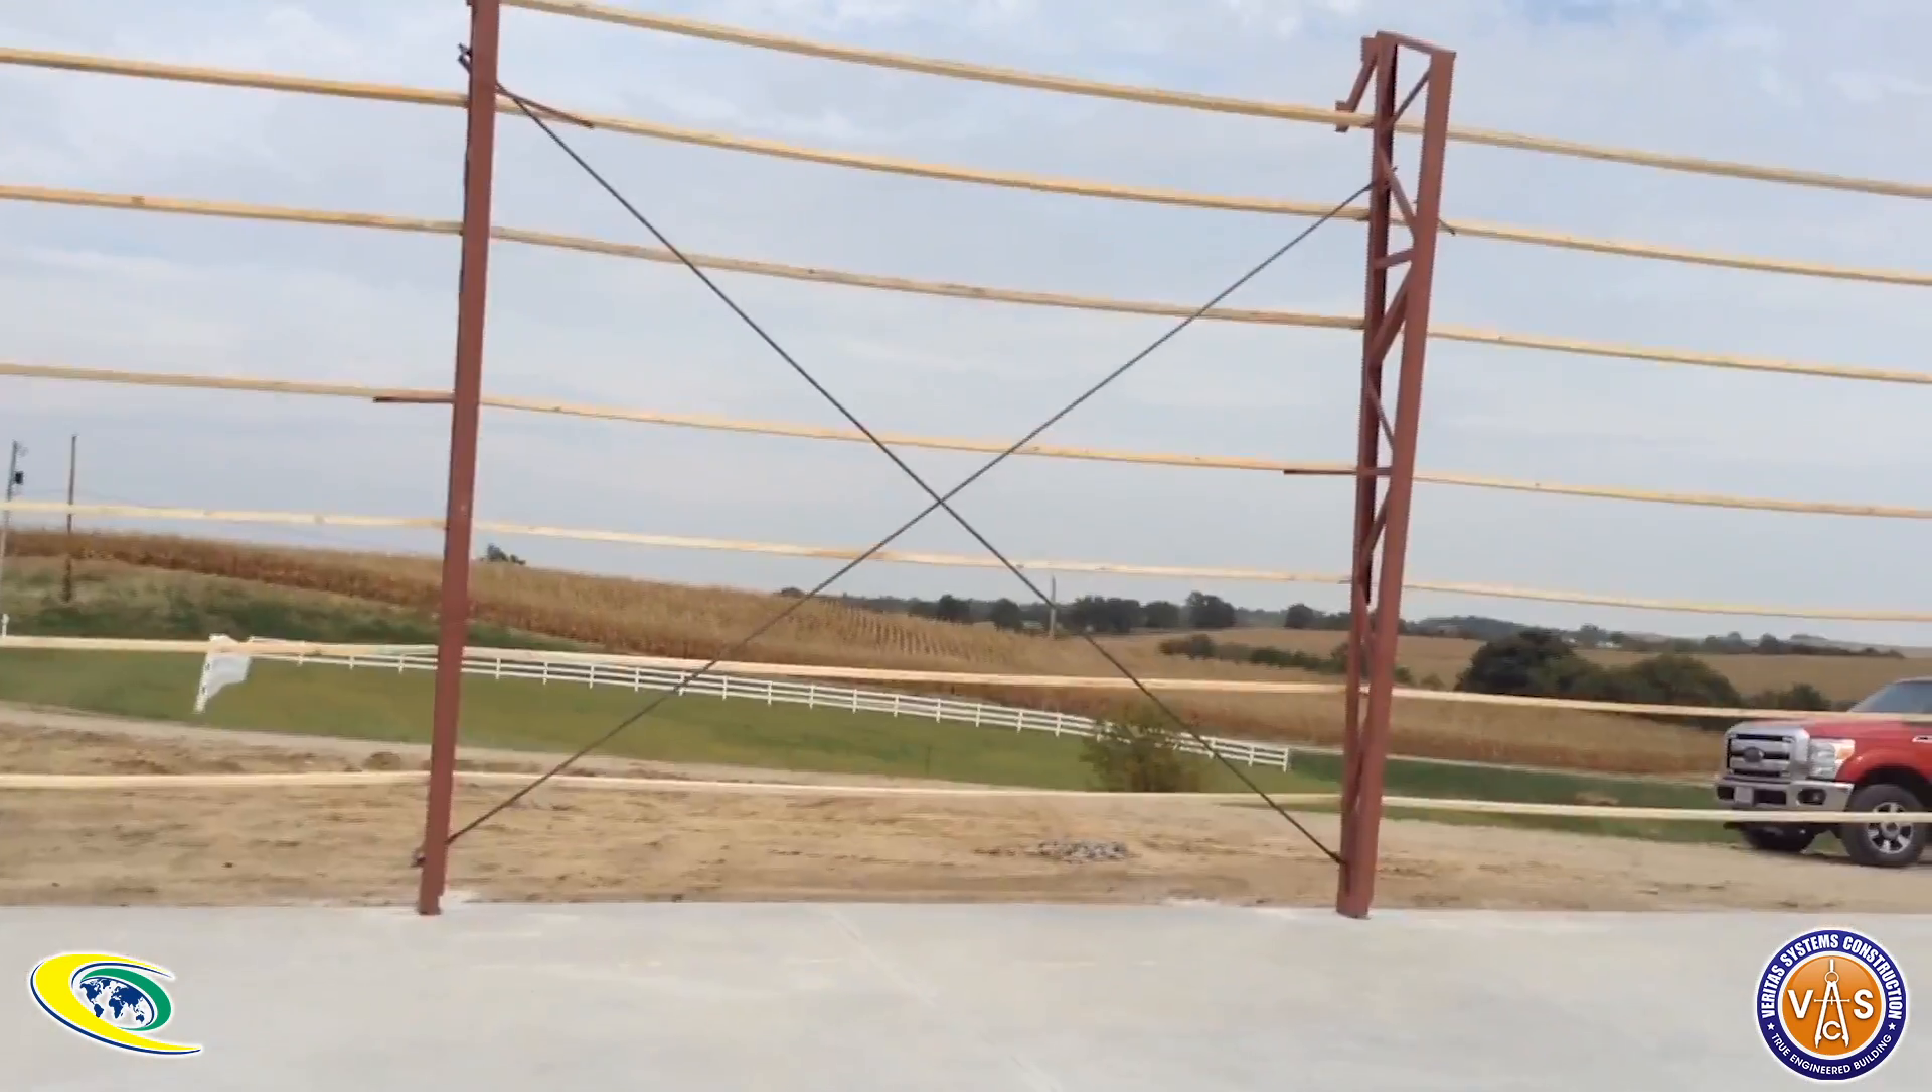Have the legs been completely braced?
Yes.